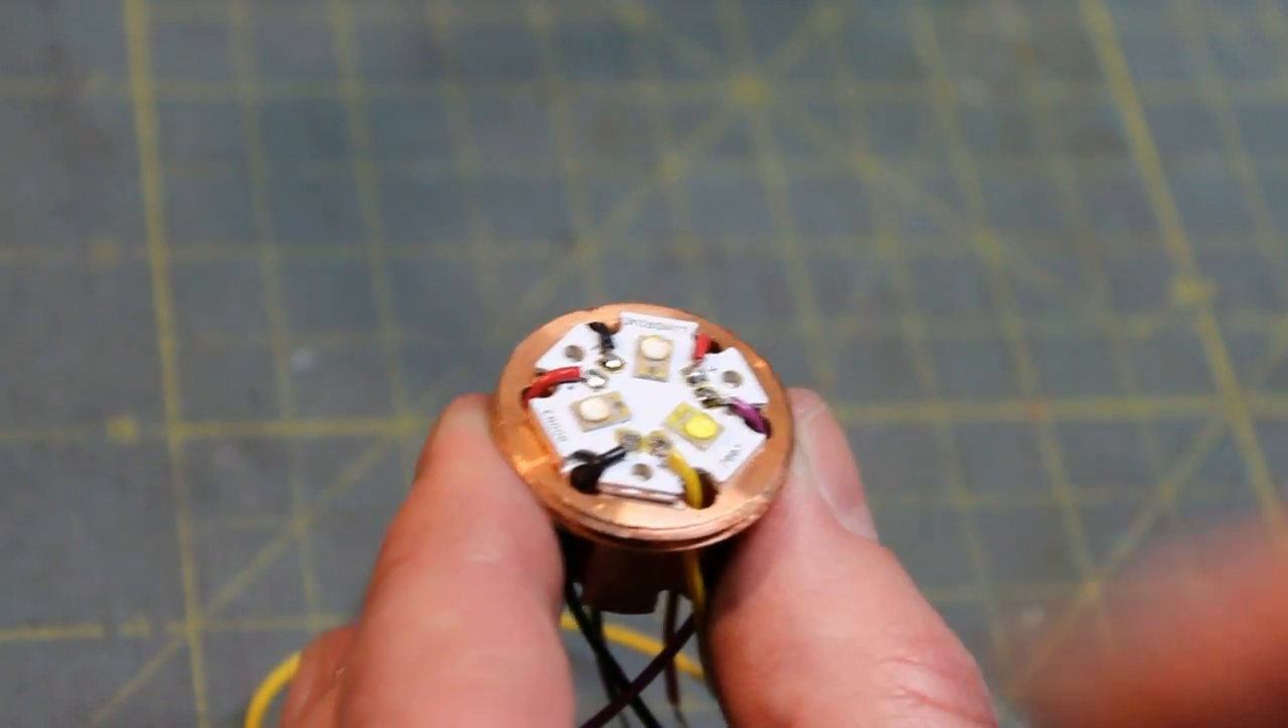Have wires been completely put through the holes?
Yes.